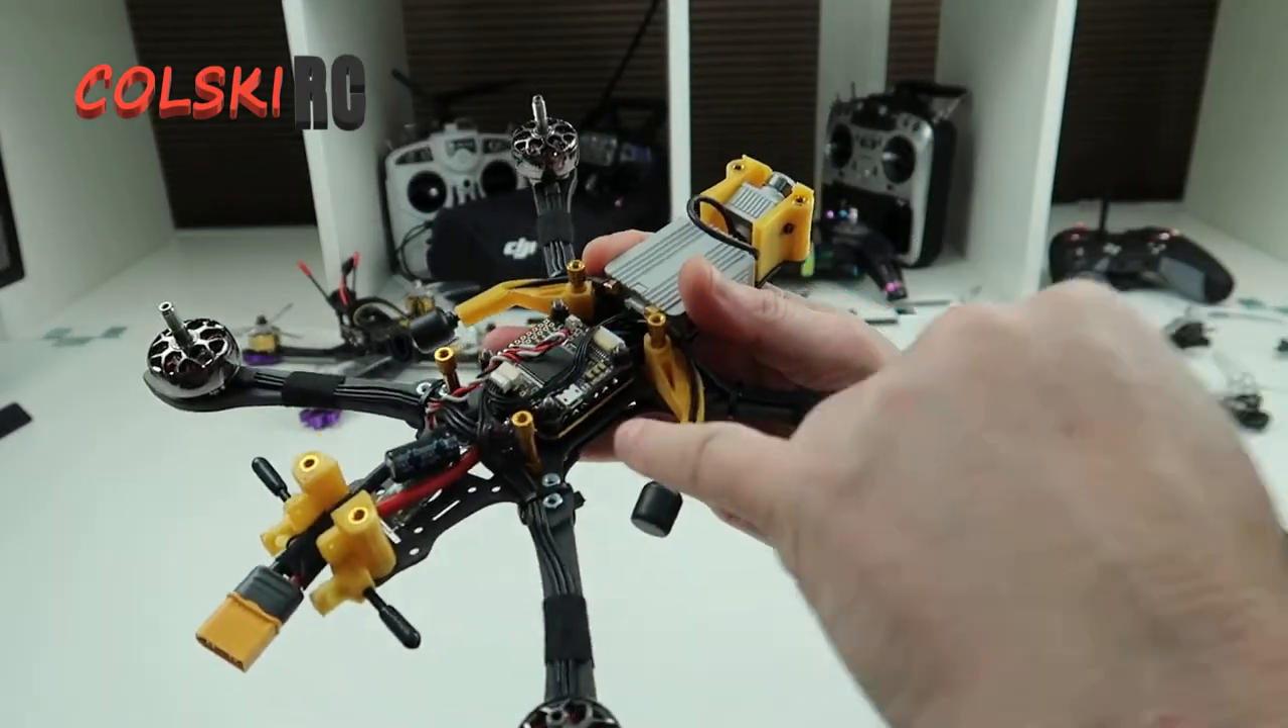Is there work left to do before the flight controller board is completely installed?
No.